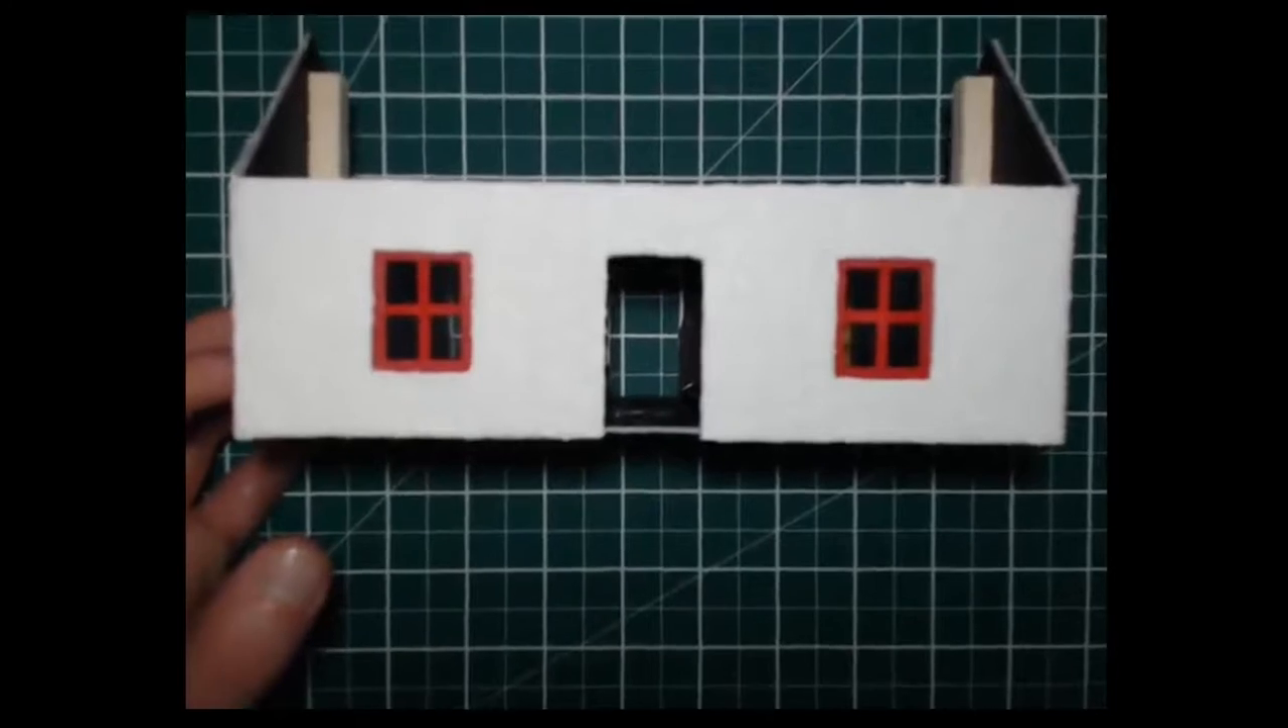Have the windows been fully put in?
Yes.